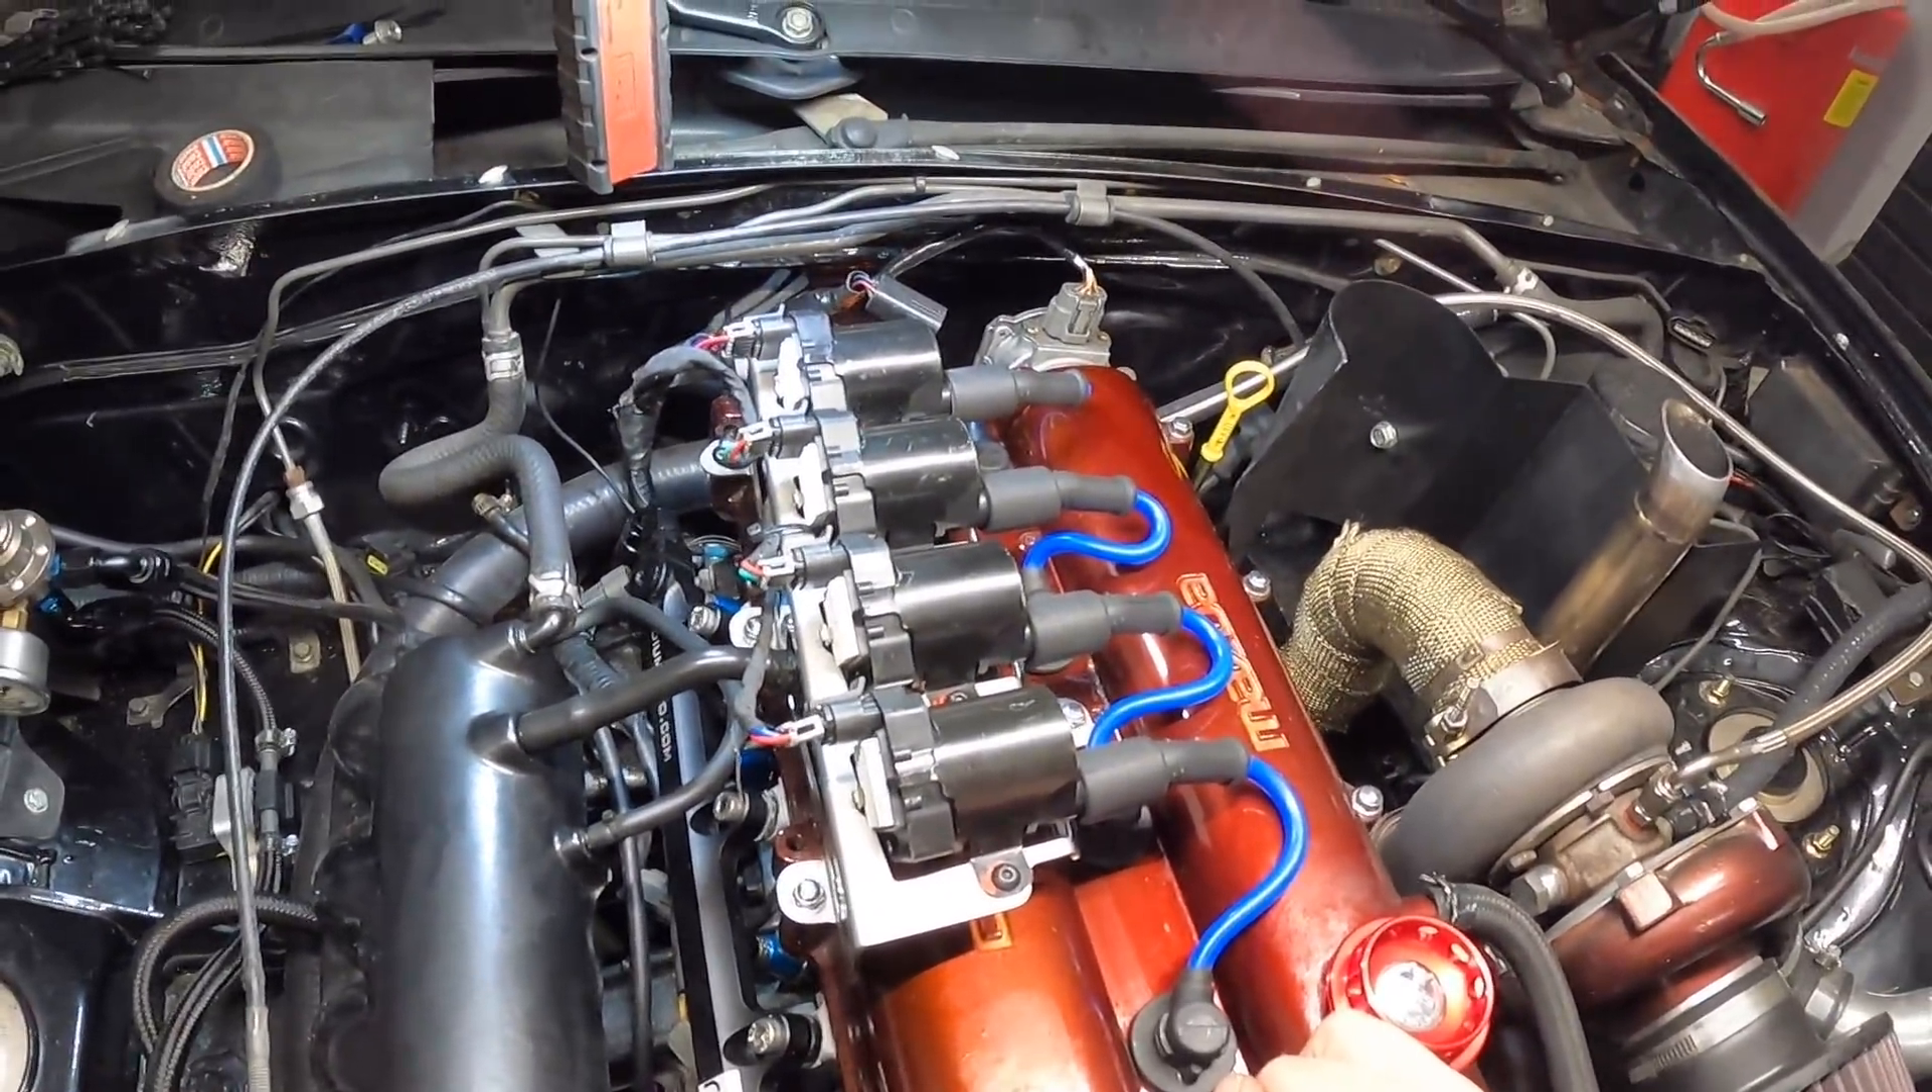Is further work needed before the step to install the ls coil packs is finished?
No.